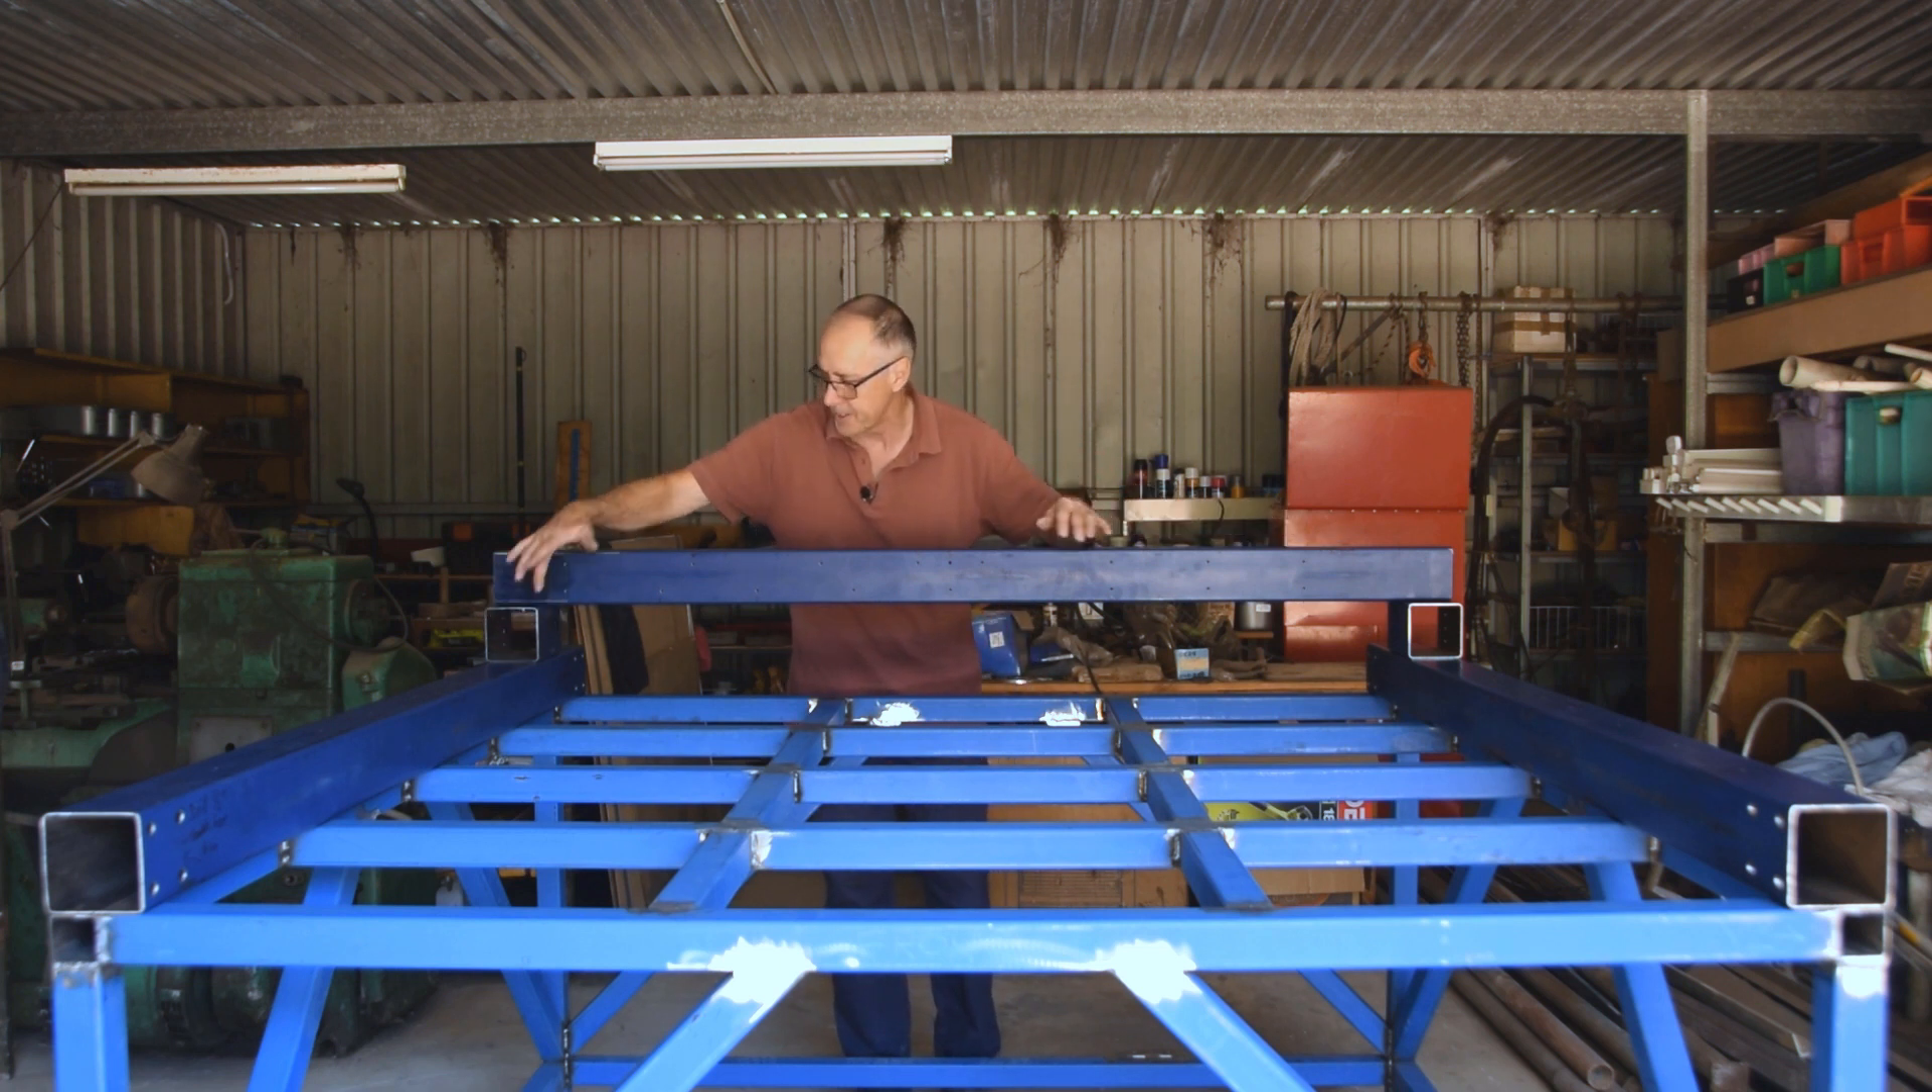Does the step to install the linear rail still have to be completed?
Yes.